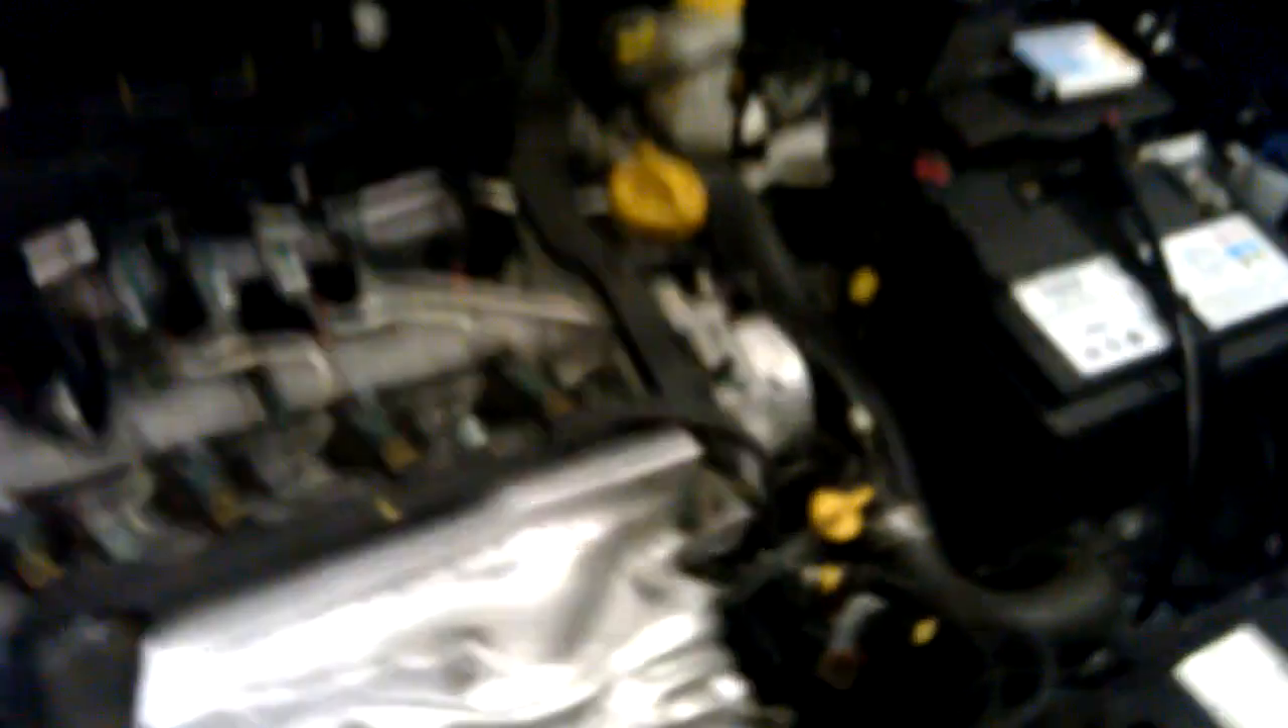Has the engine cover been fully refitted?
No.